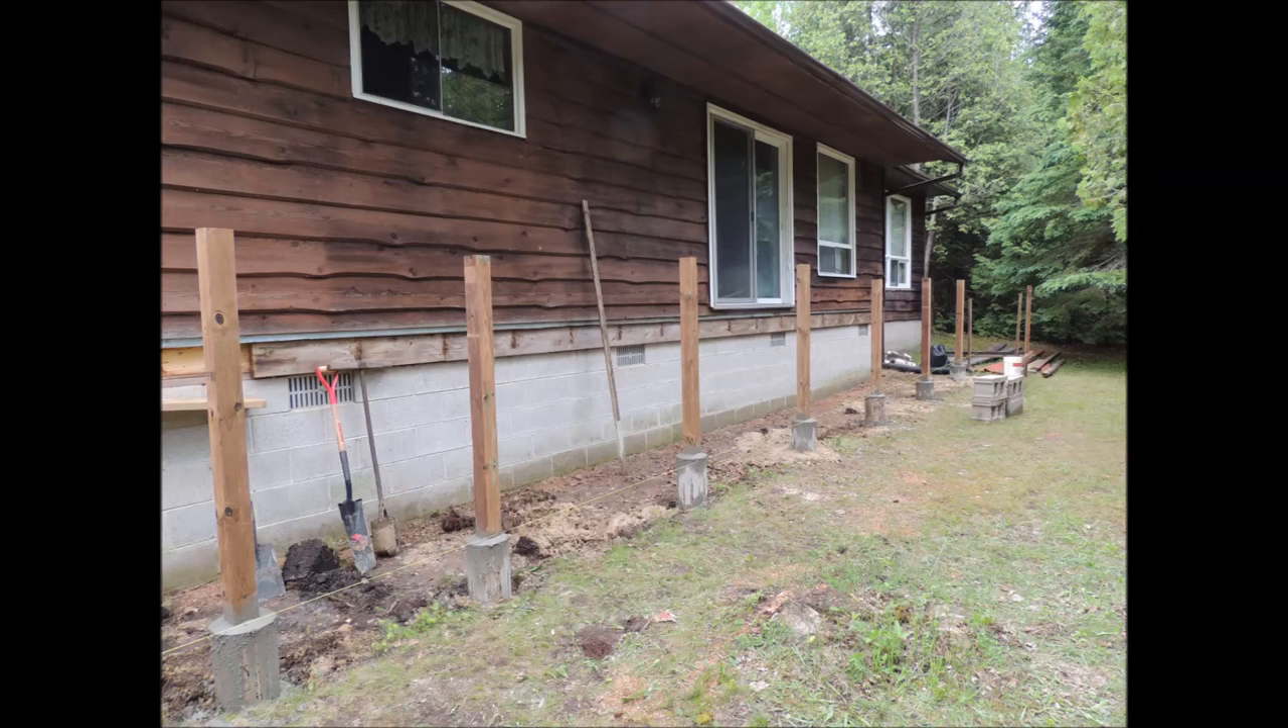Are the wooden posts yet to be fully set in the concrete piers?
No.